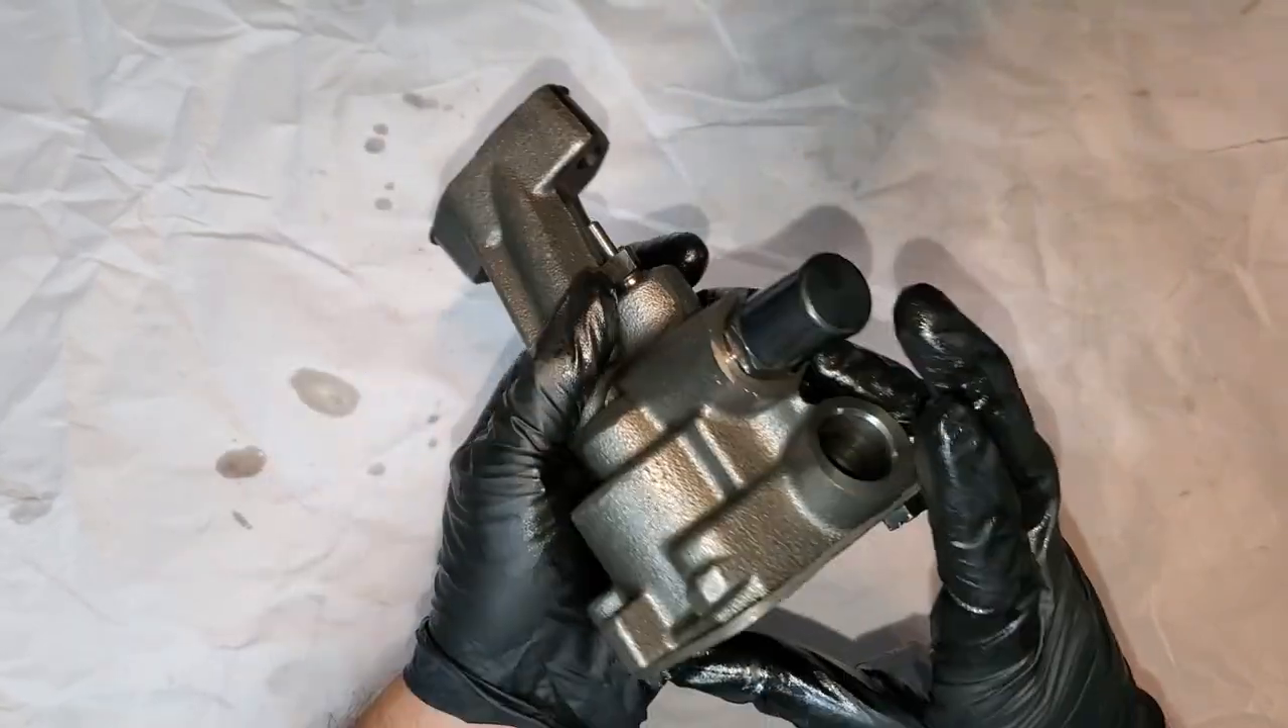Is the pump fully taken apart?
No.